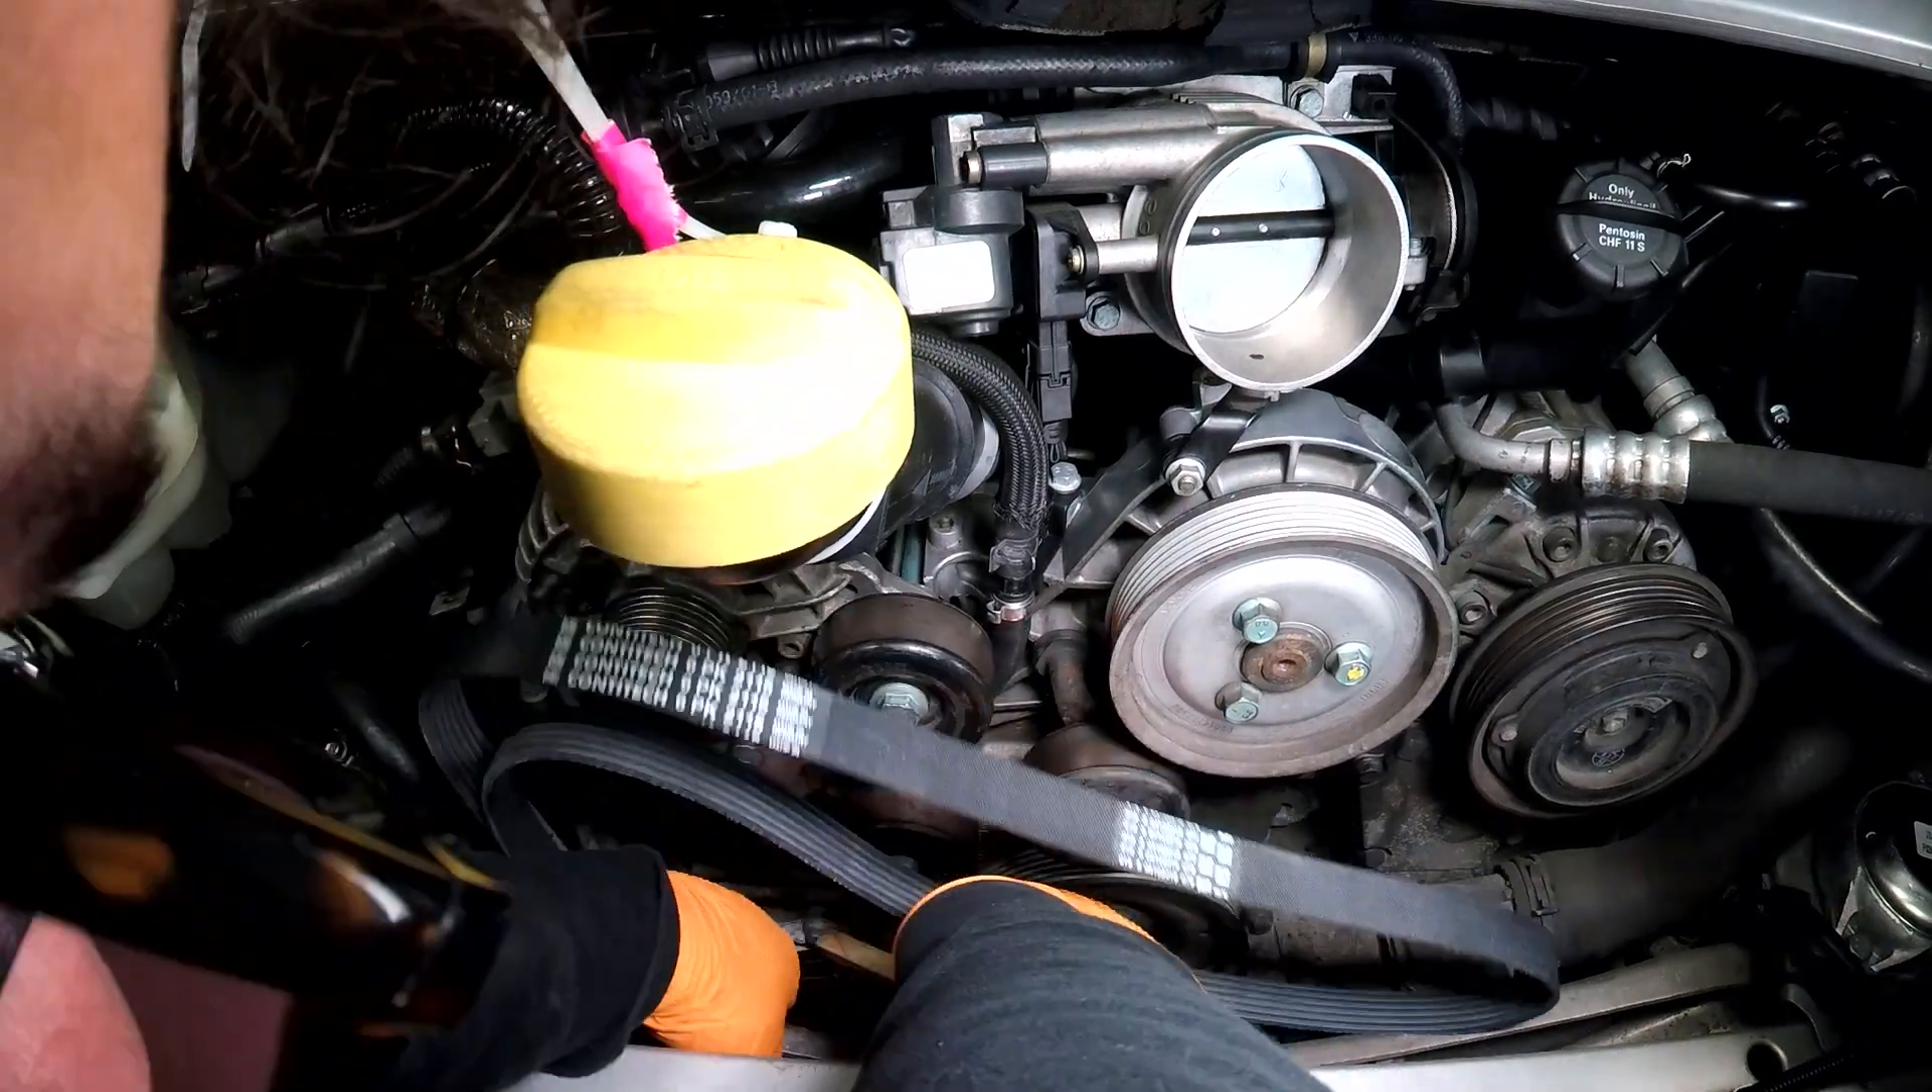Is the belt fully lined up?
No.